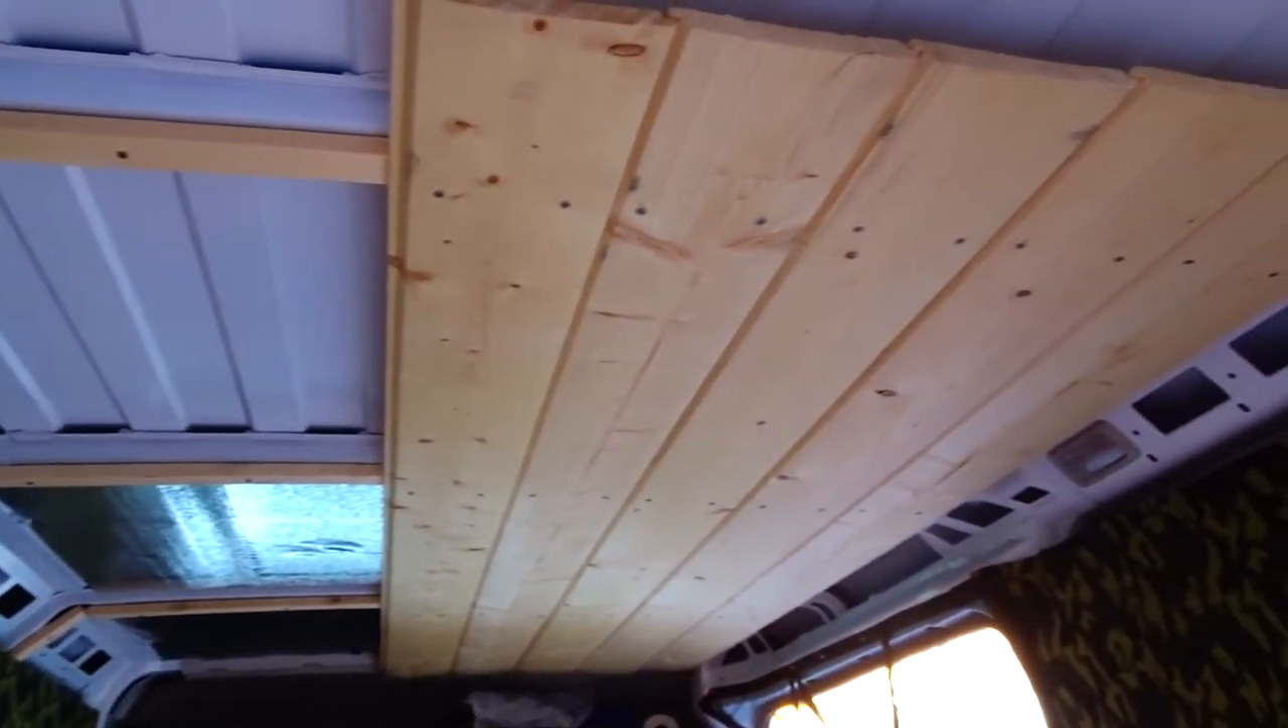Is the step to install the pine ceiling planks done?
No.